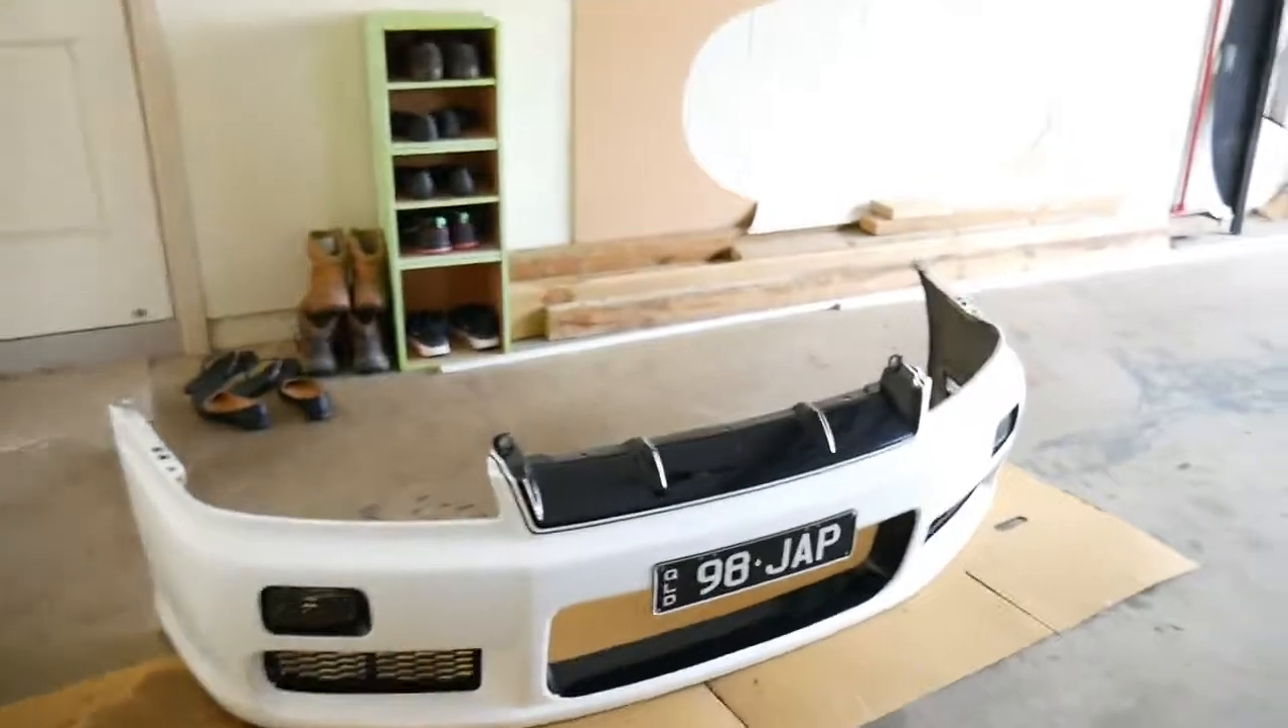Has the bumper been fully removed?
Yes.